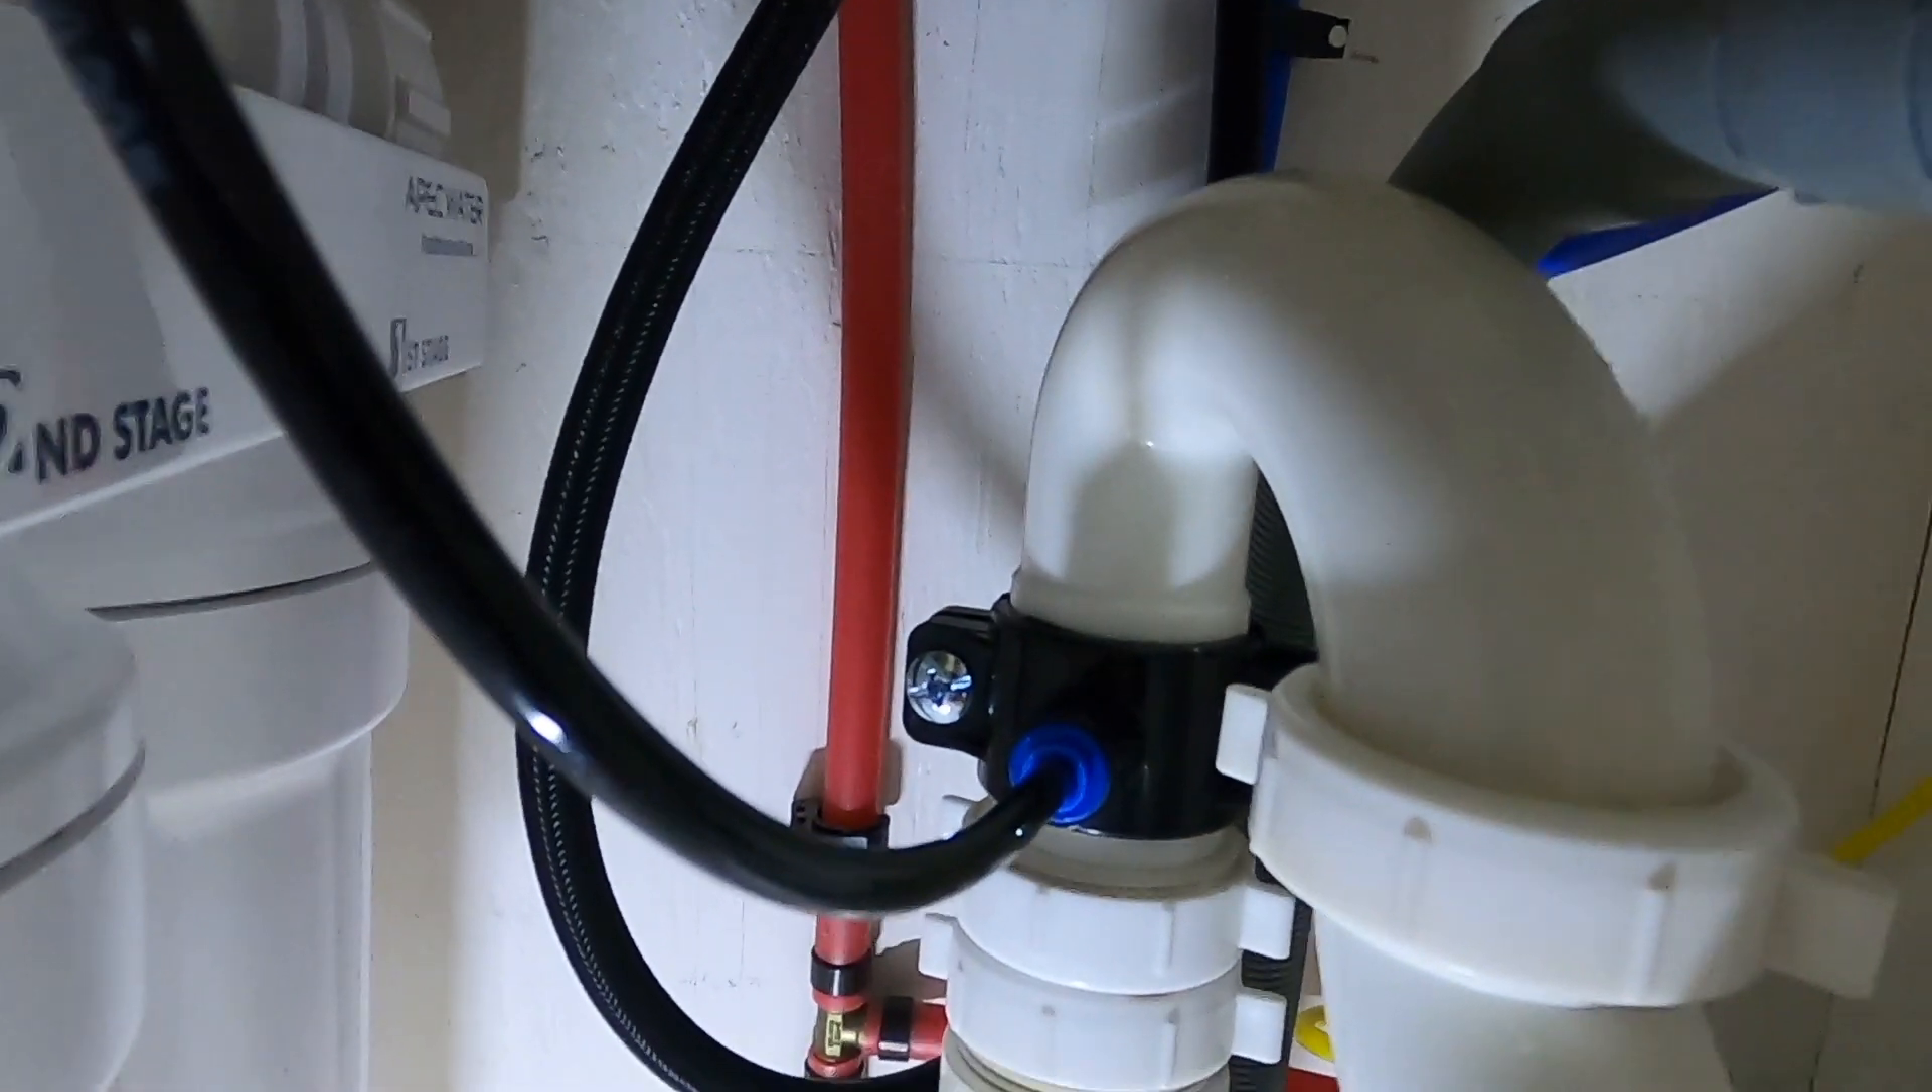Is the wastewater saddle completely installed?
Yes.